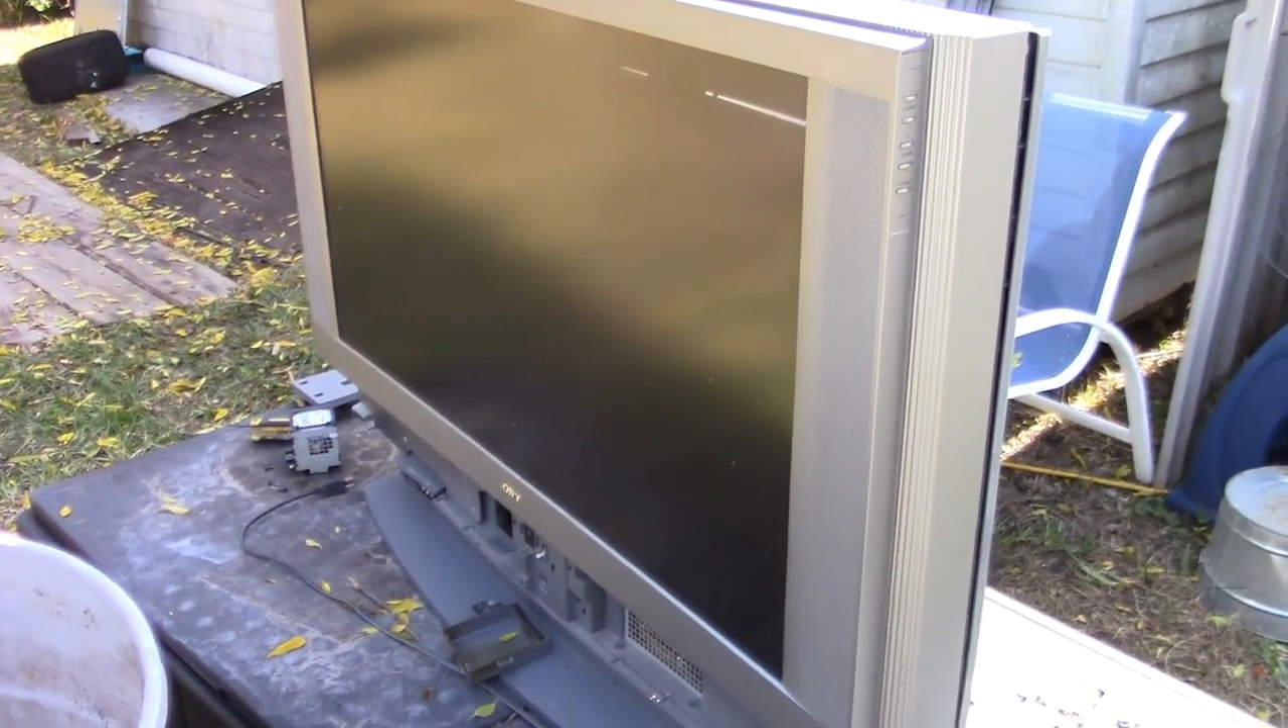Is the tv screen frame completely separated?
No.